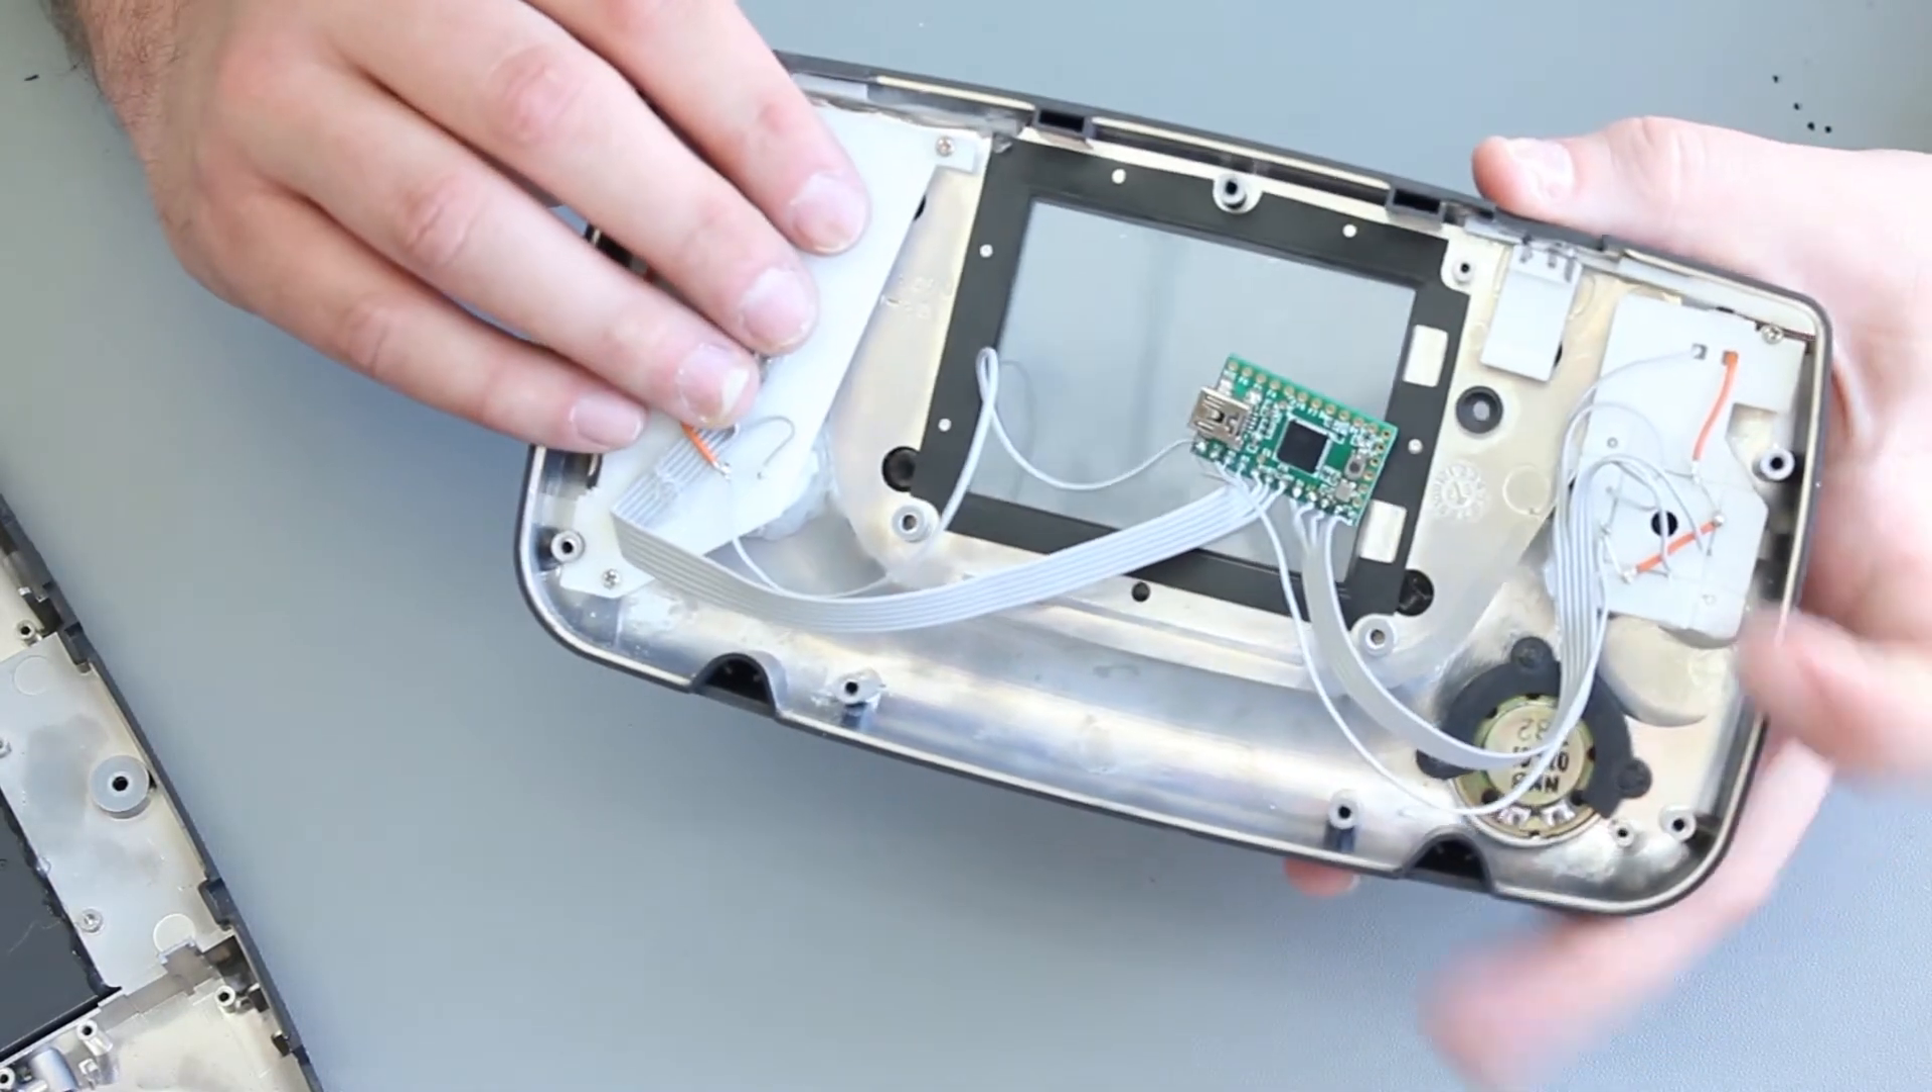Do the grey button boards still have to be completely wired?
No.